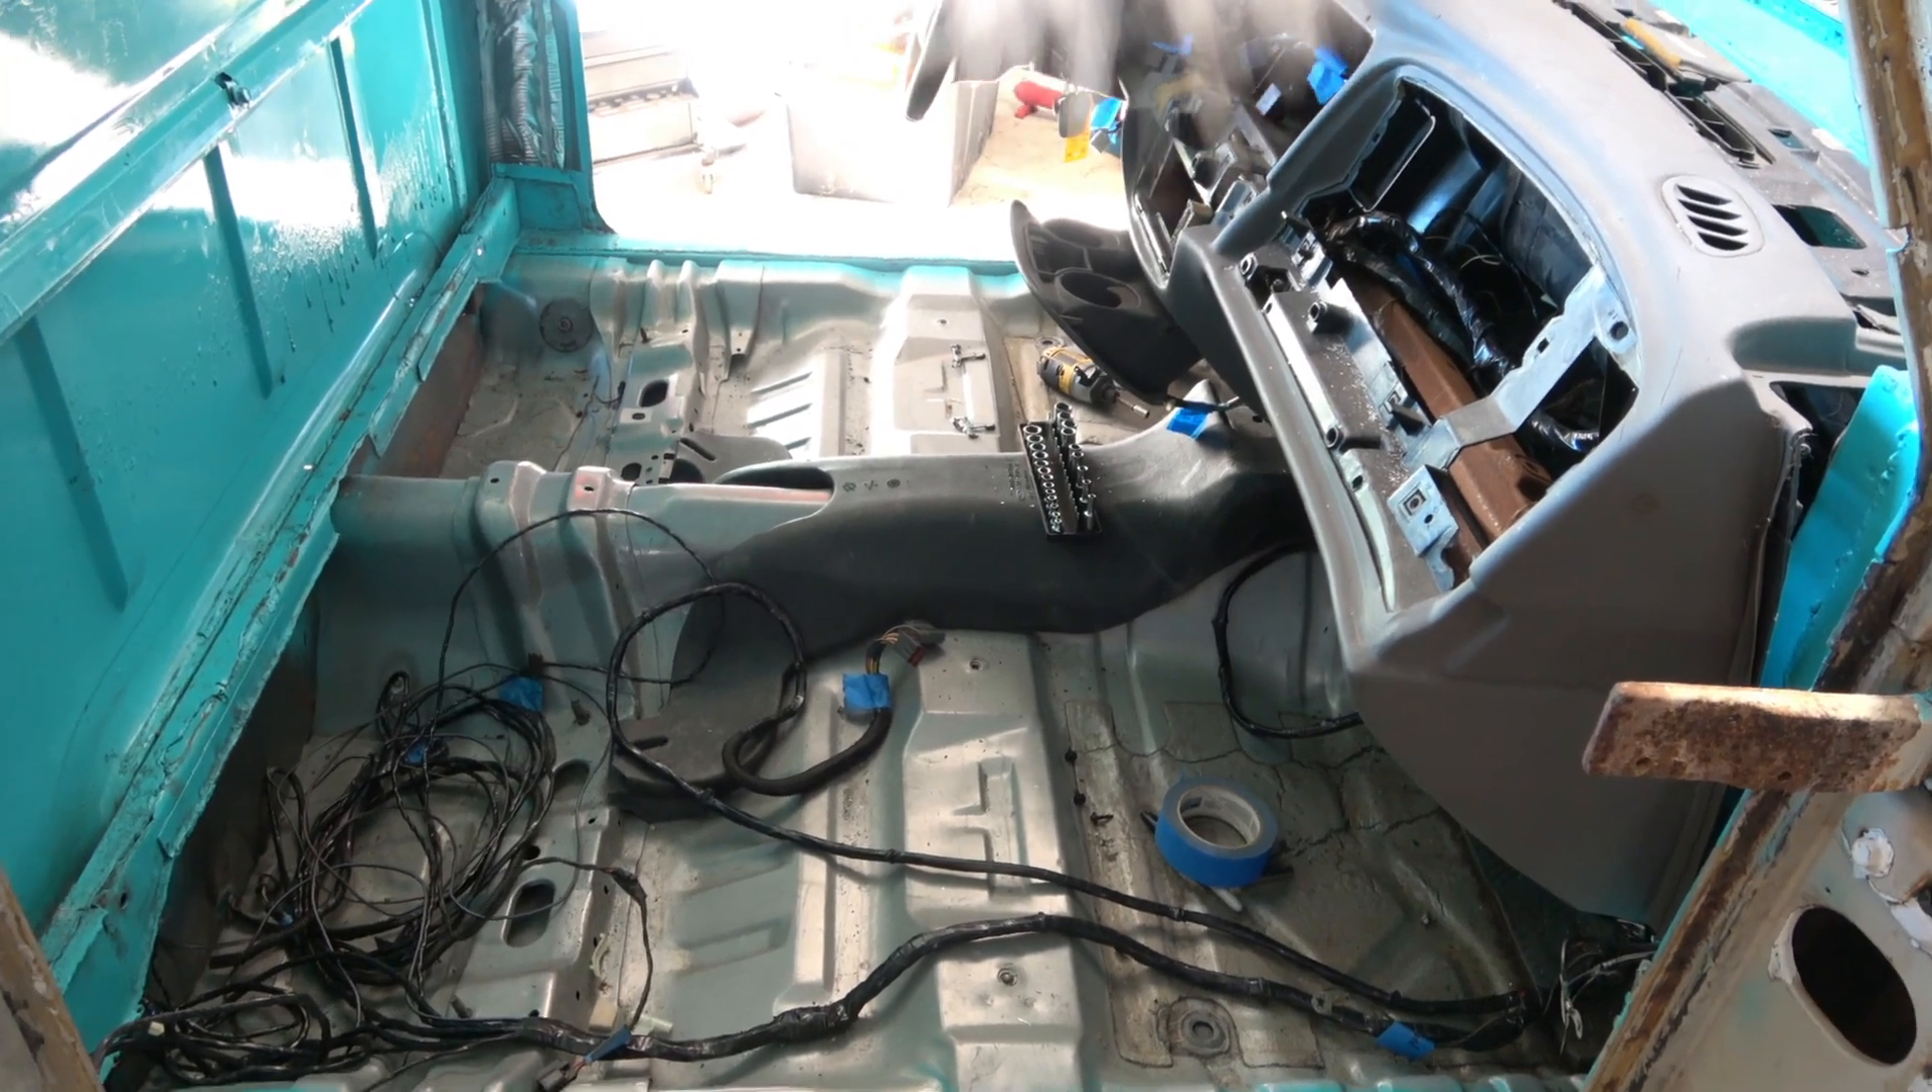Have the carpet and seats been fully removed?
Yes.